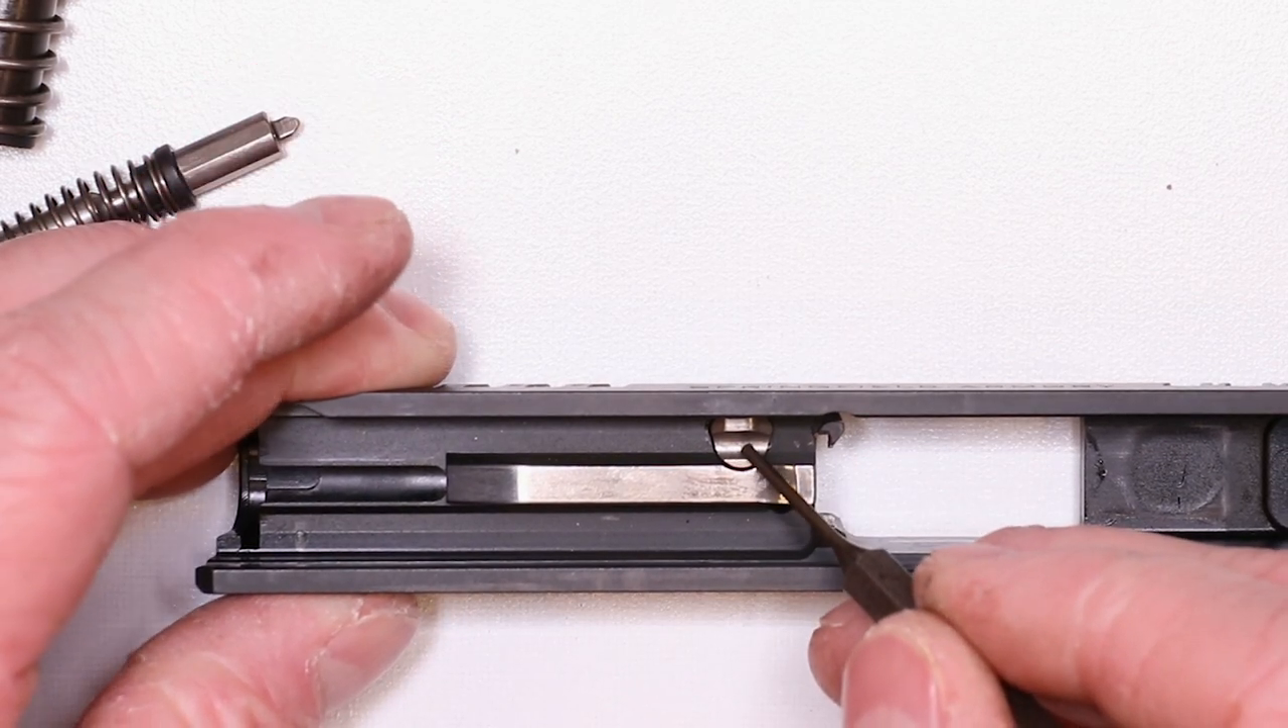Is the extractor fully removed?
No.